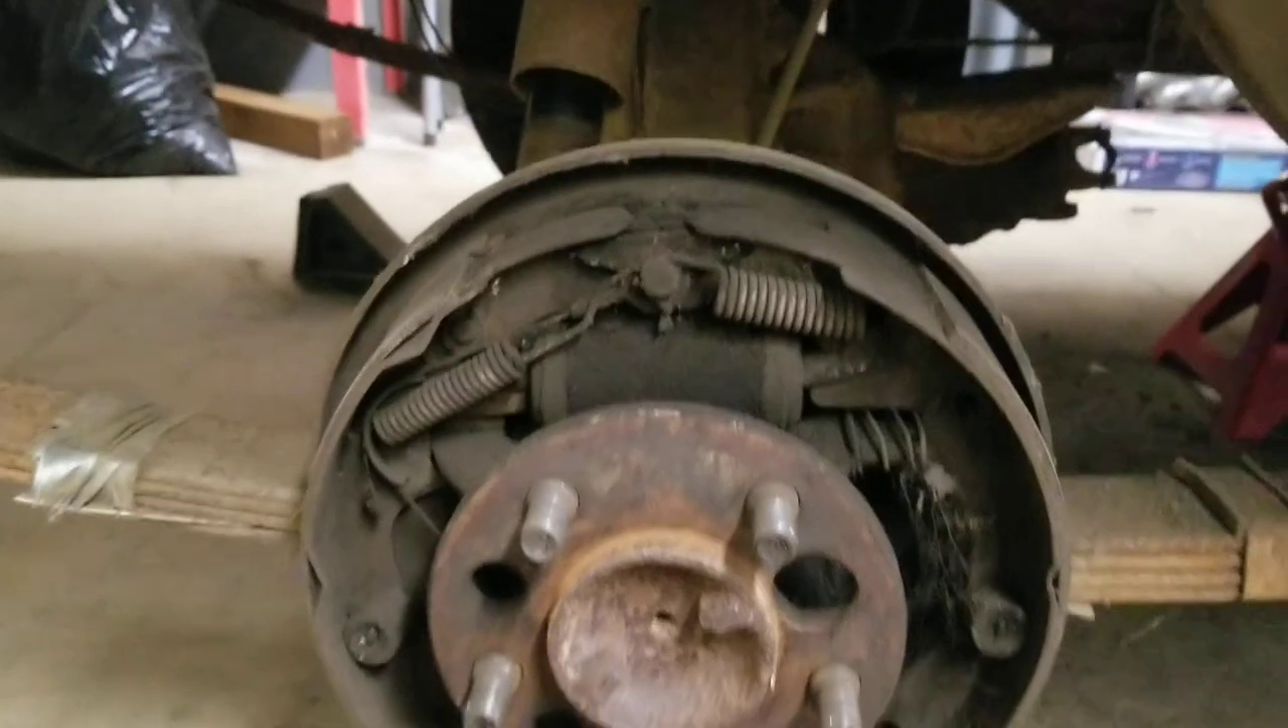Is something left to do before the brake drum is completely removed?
No.